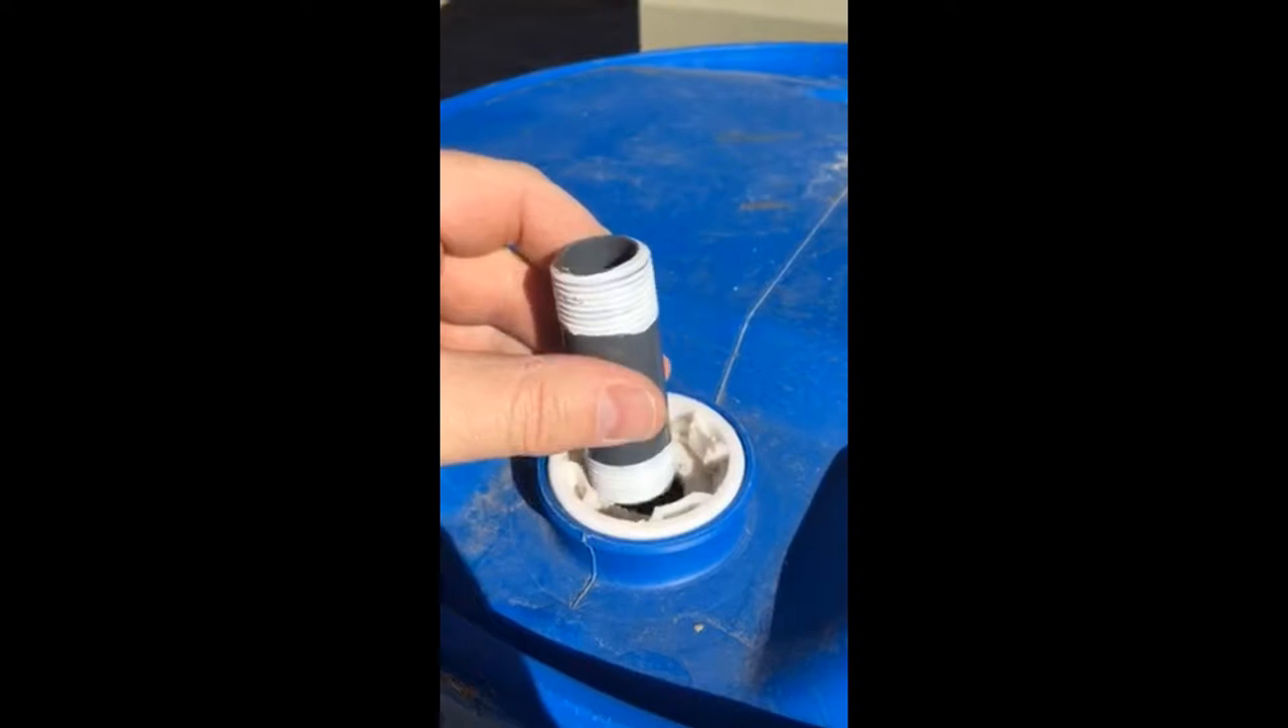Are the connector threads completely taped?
Yes.